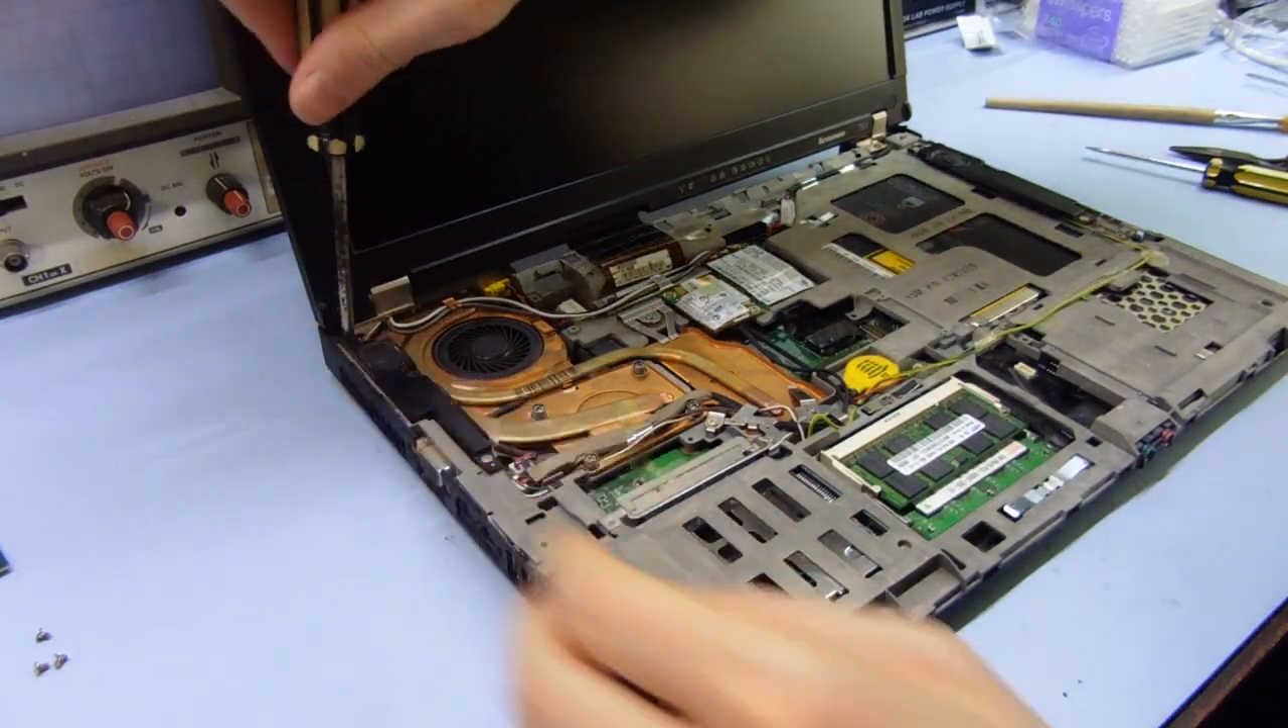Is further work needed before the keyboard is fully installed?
Yes.